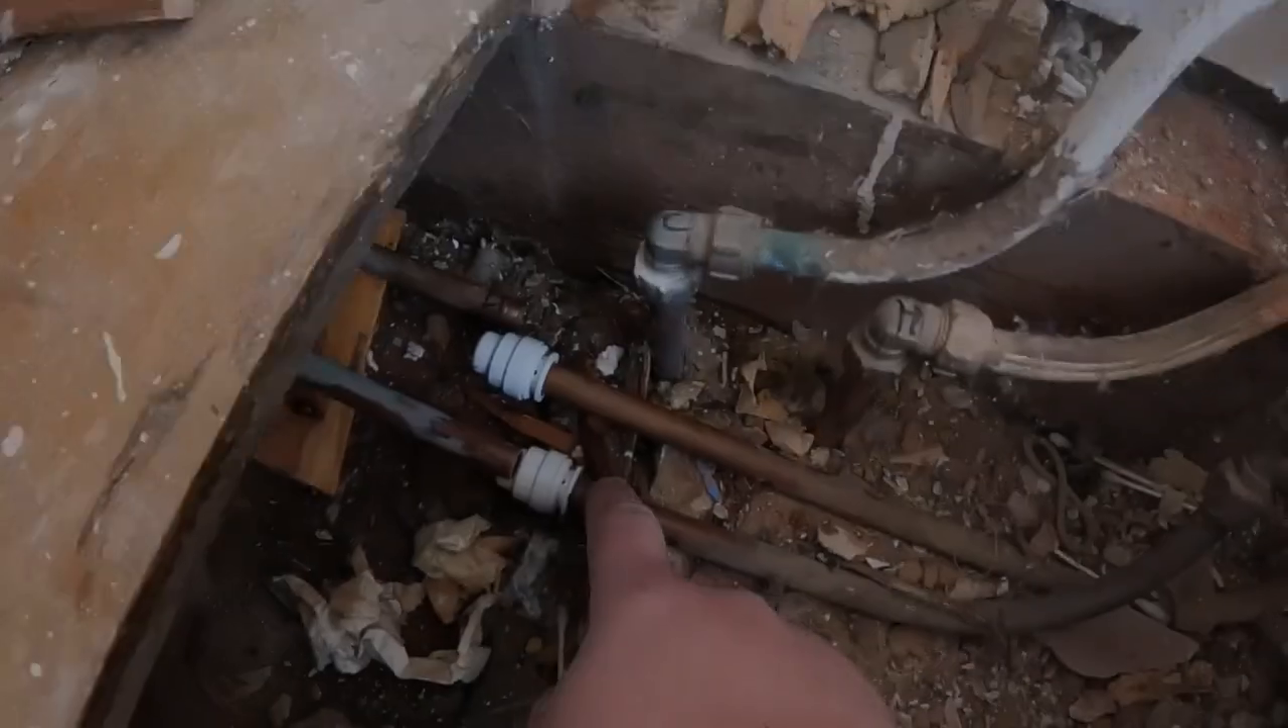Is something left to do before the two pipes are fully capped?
No.